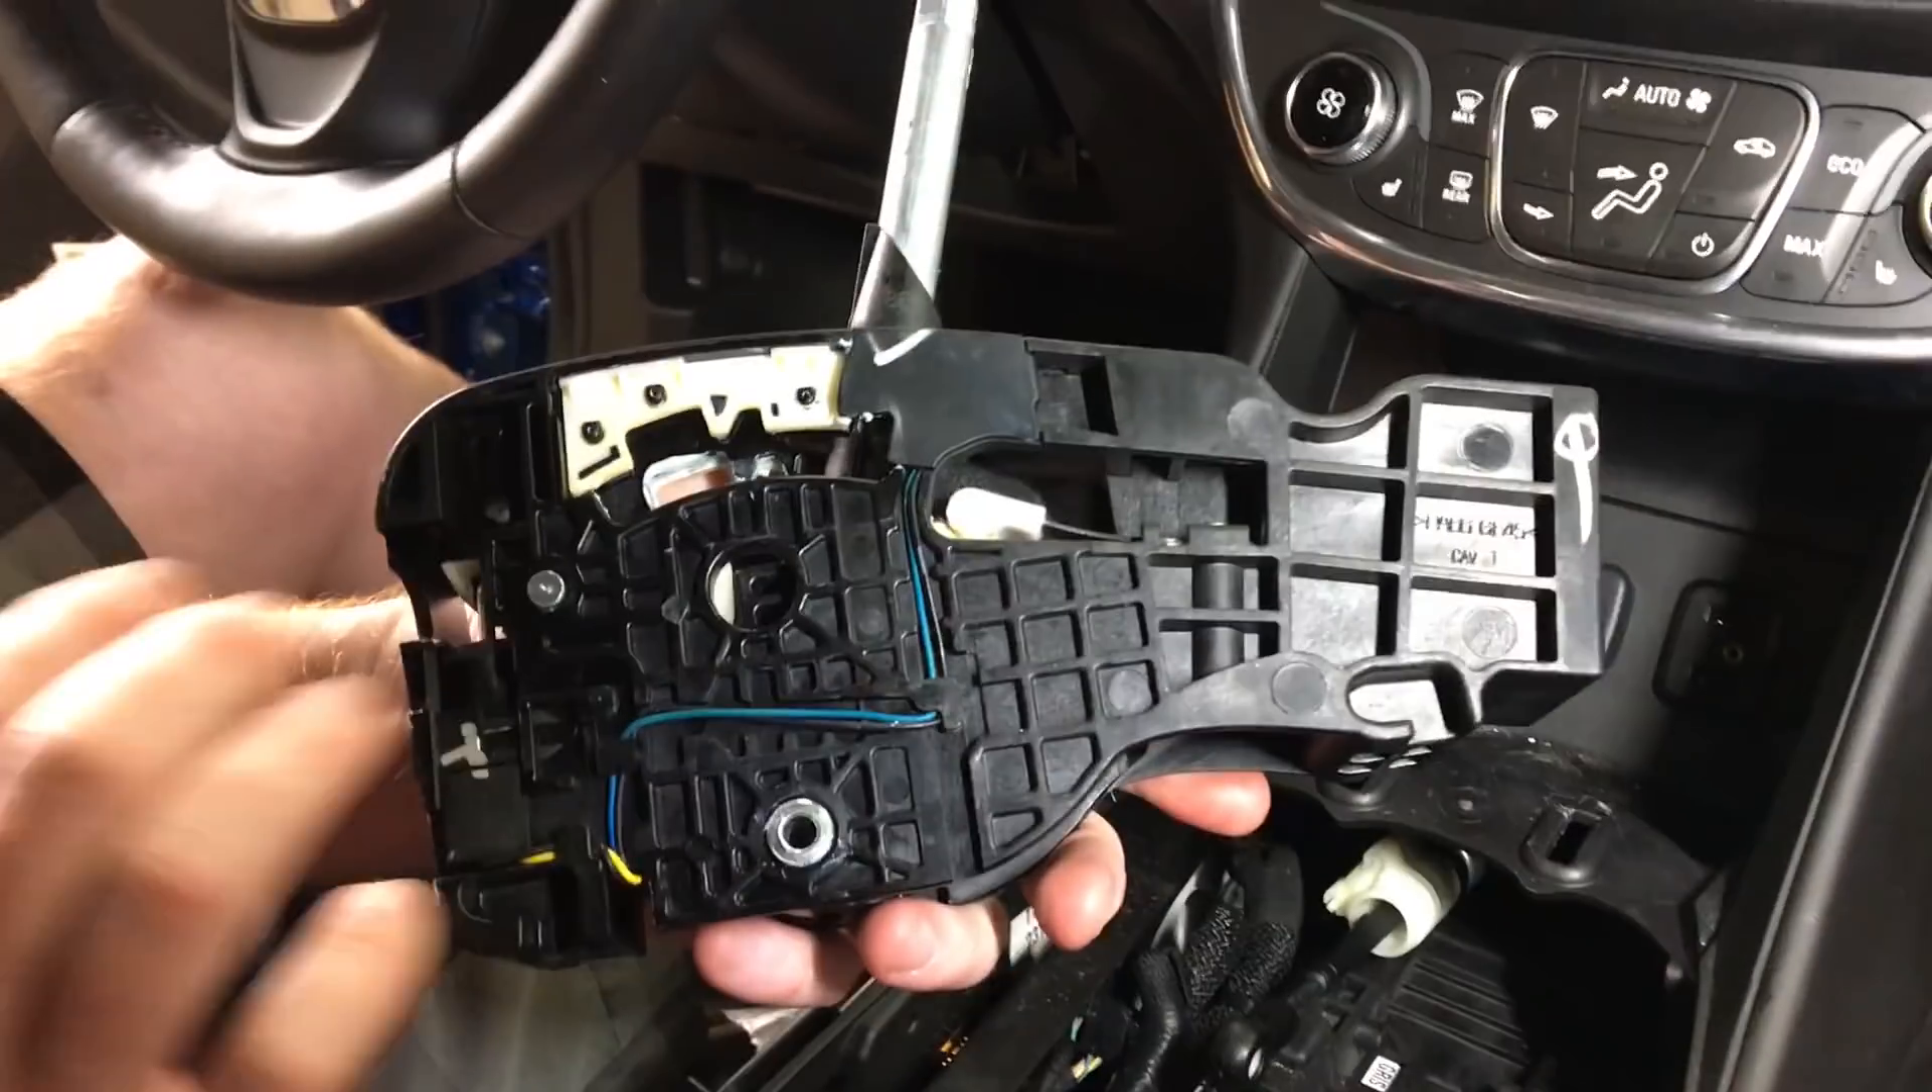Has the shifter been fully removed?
Yes.